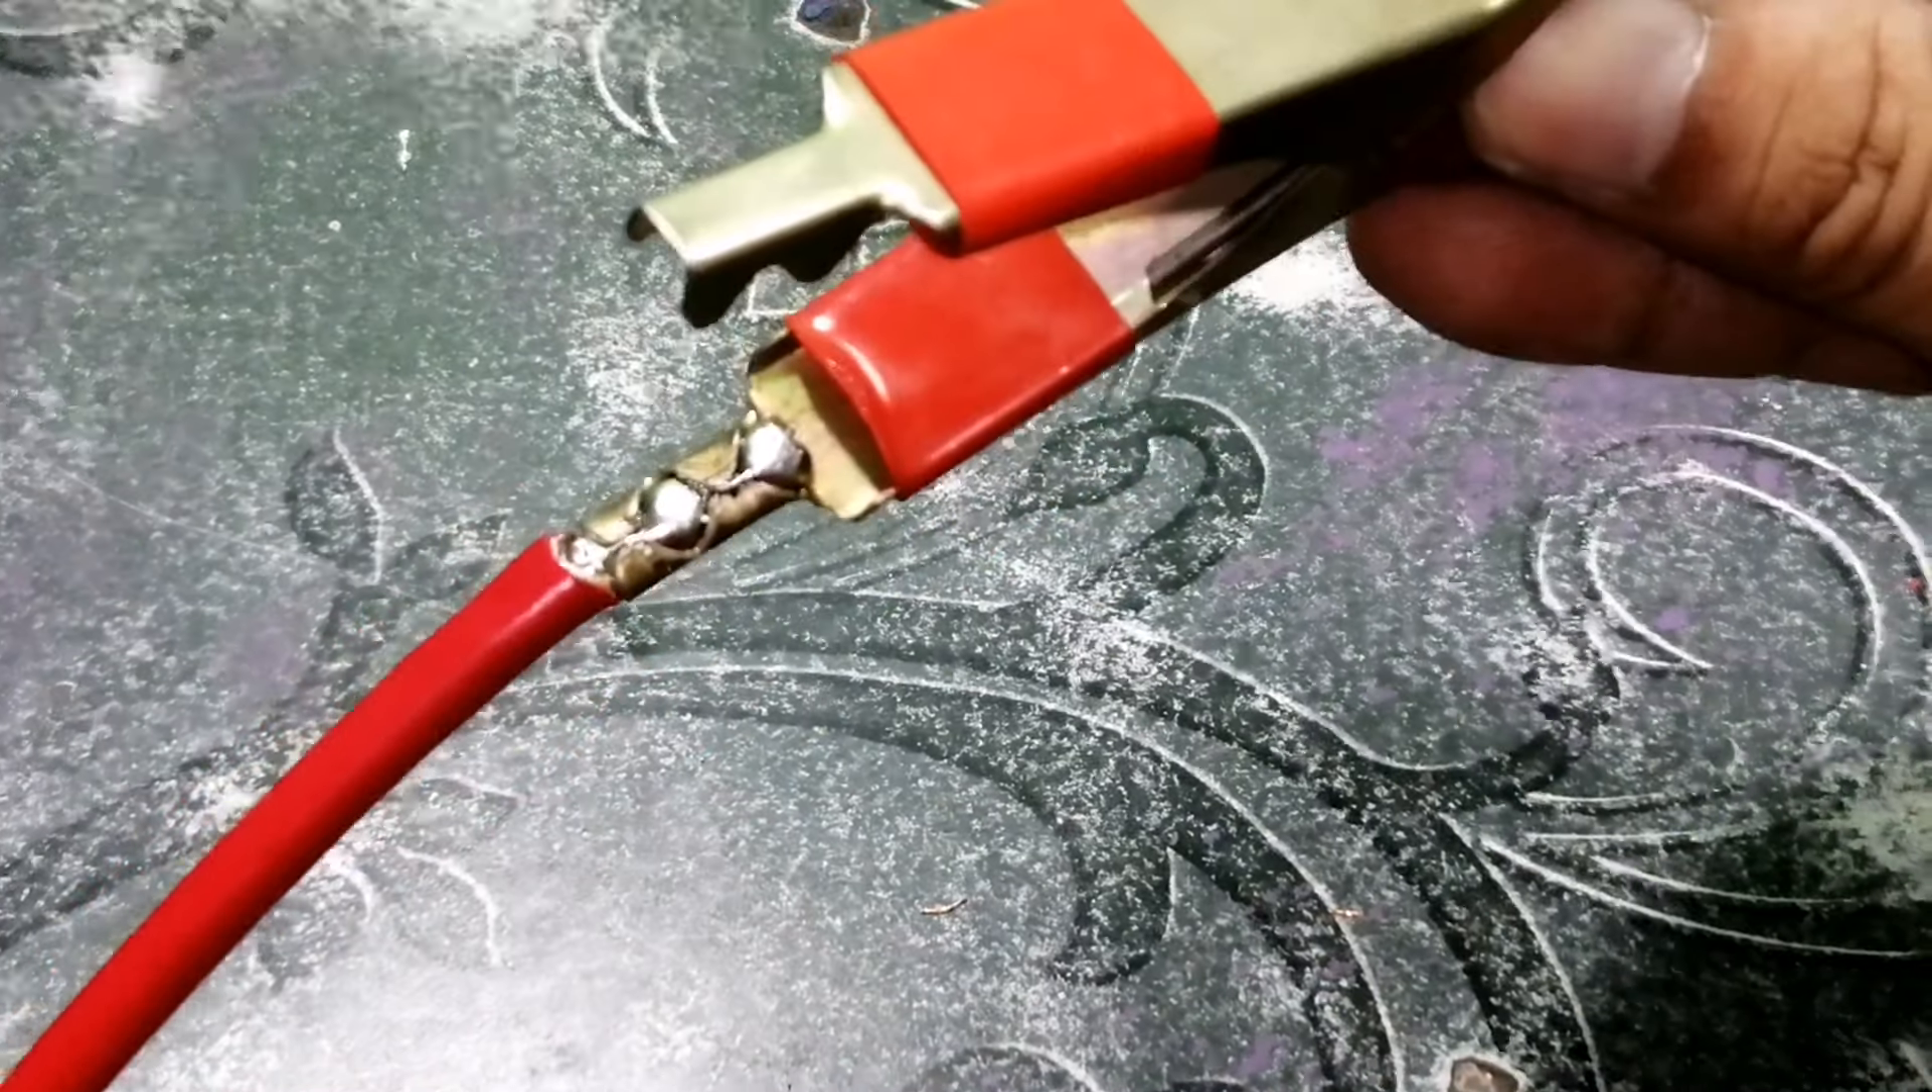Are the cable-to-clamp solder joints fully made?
Yes.